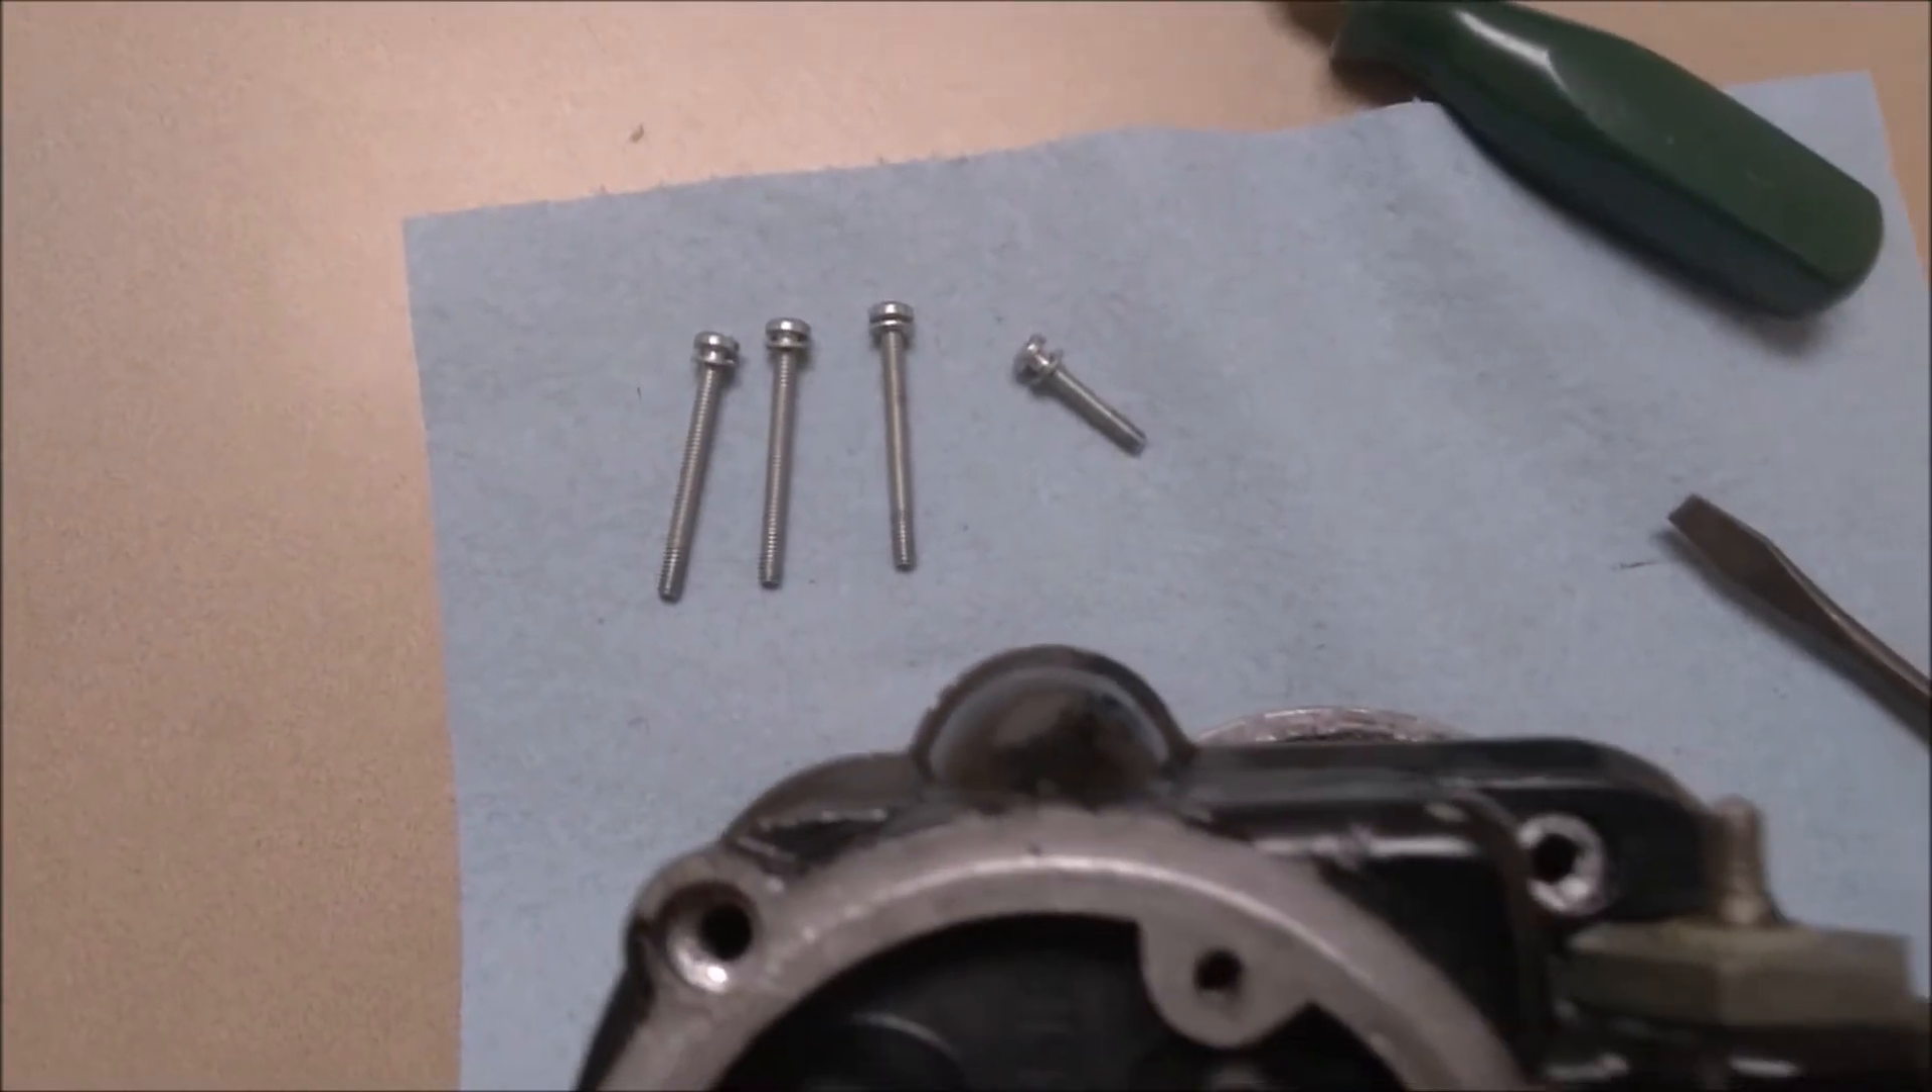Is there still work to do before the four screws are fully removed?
No.